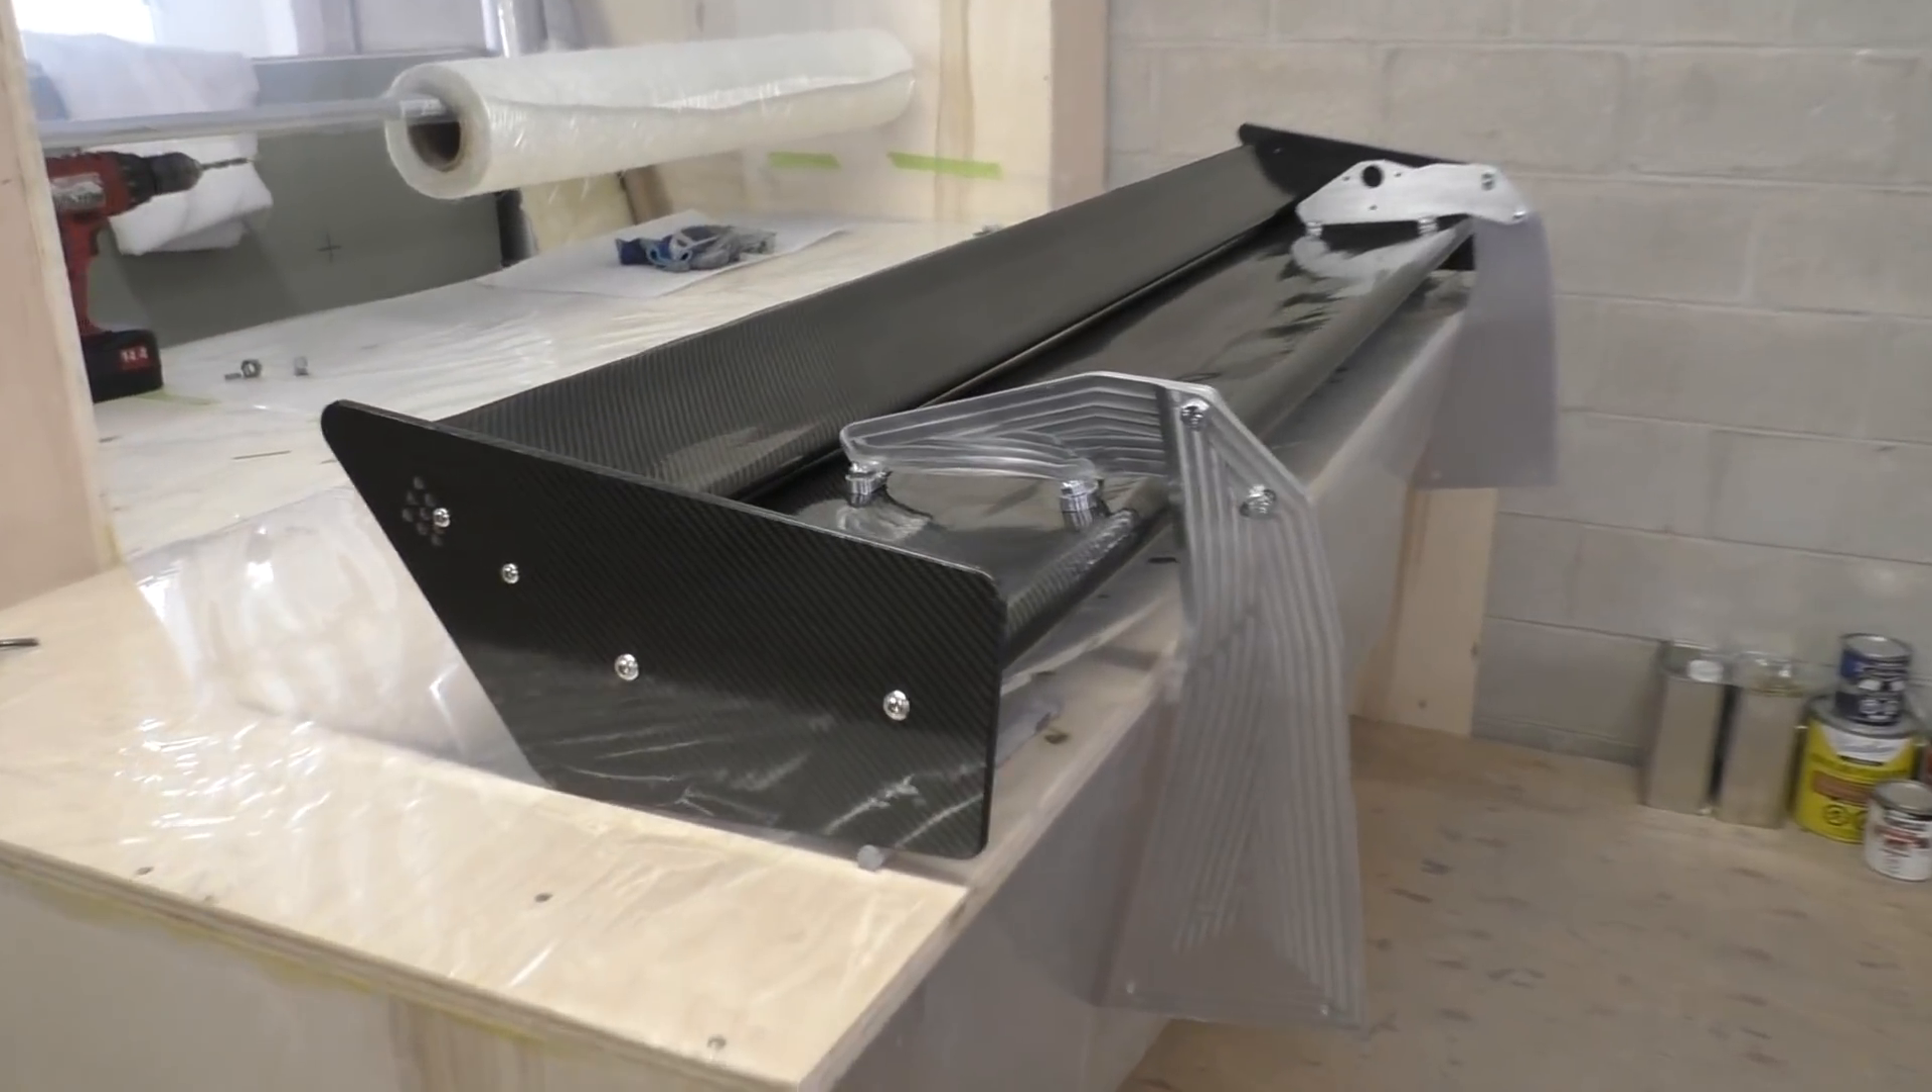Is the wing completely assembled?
Yes.